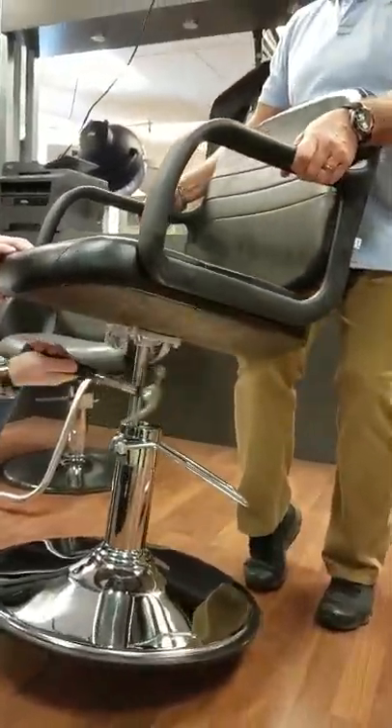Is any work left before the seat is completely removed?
Yes.